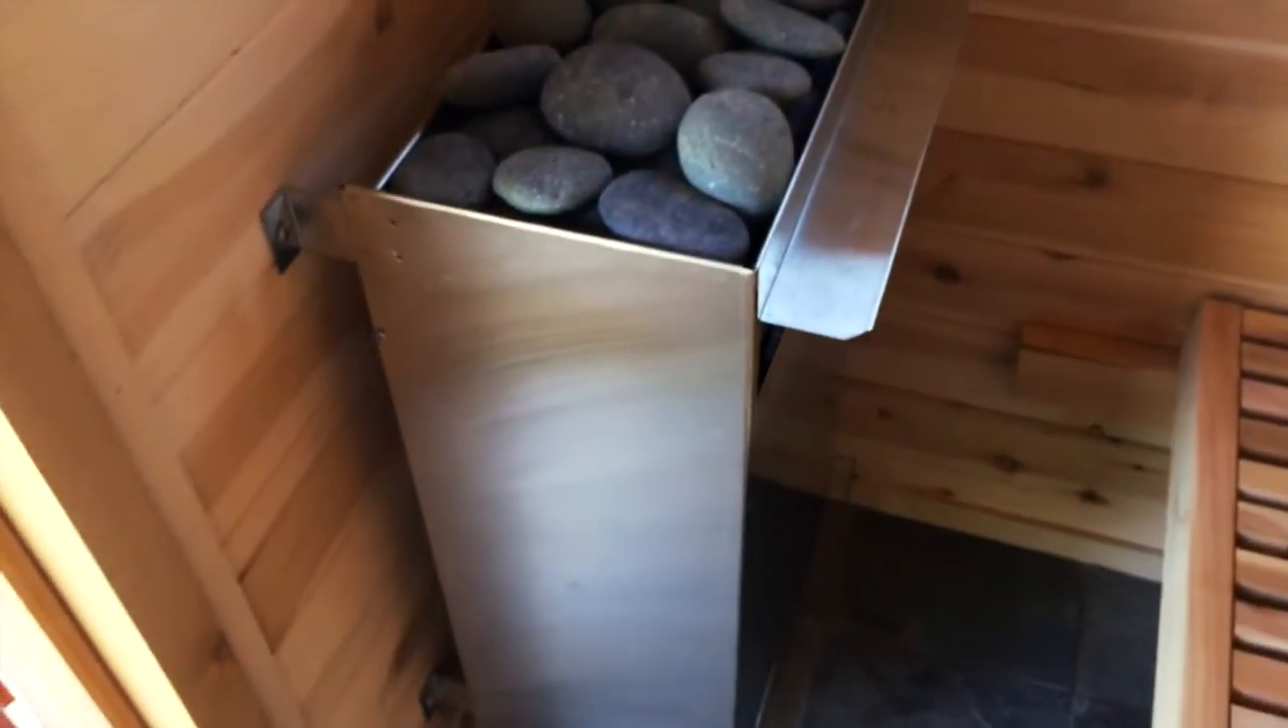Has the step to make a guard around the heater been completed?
No.